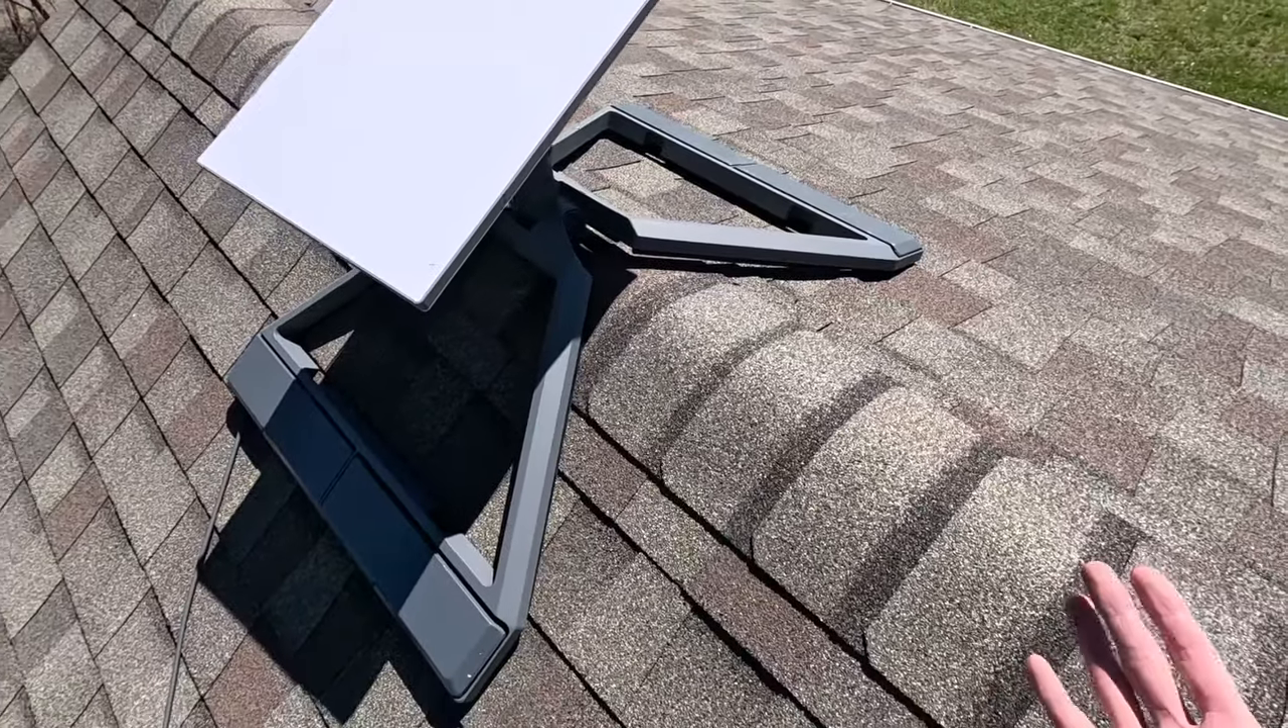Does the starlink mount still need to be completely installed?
No.